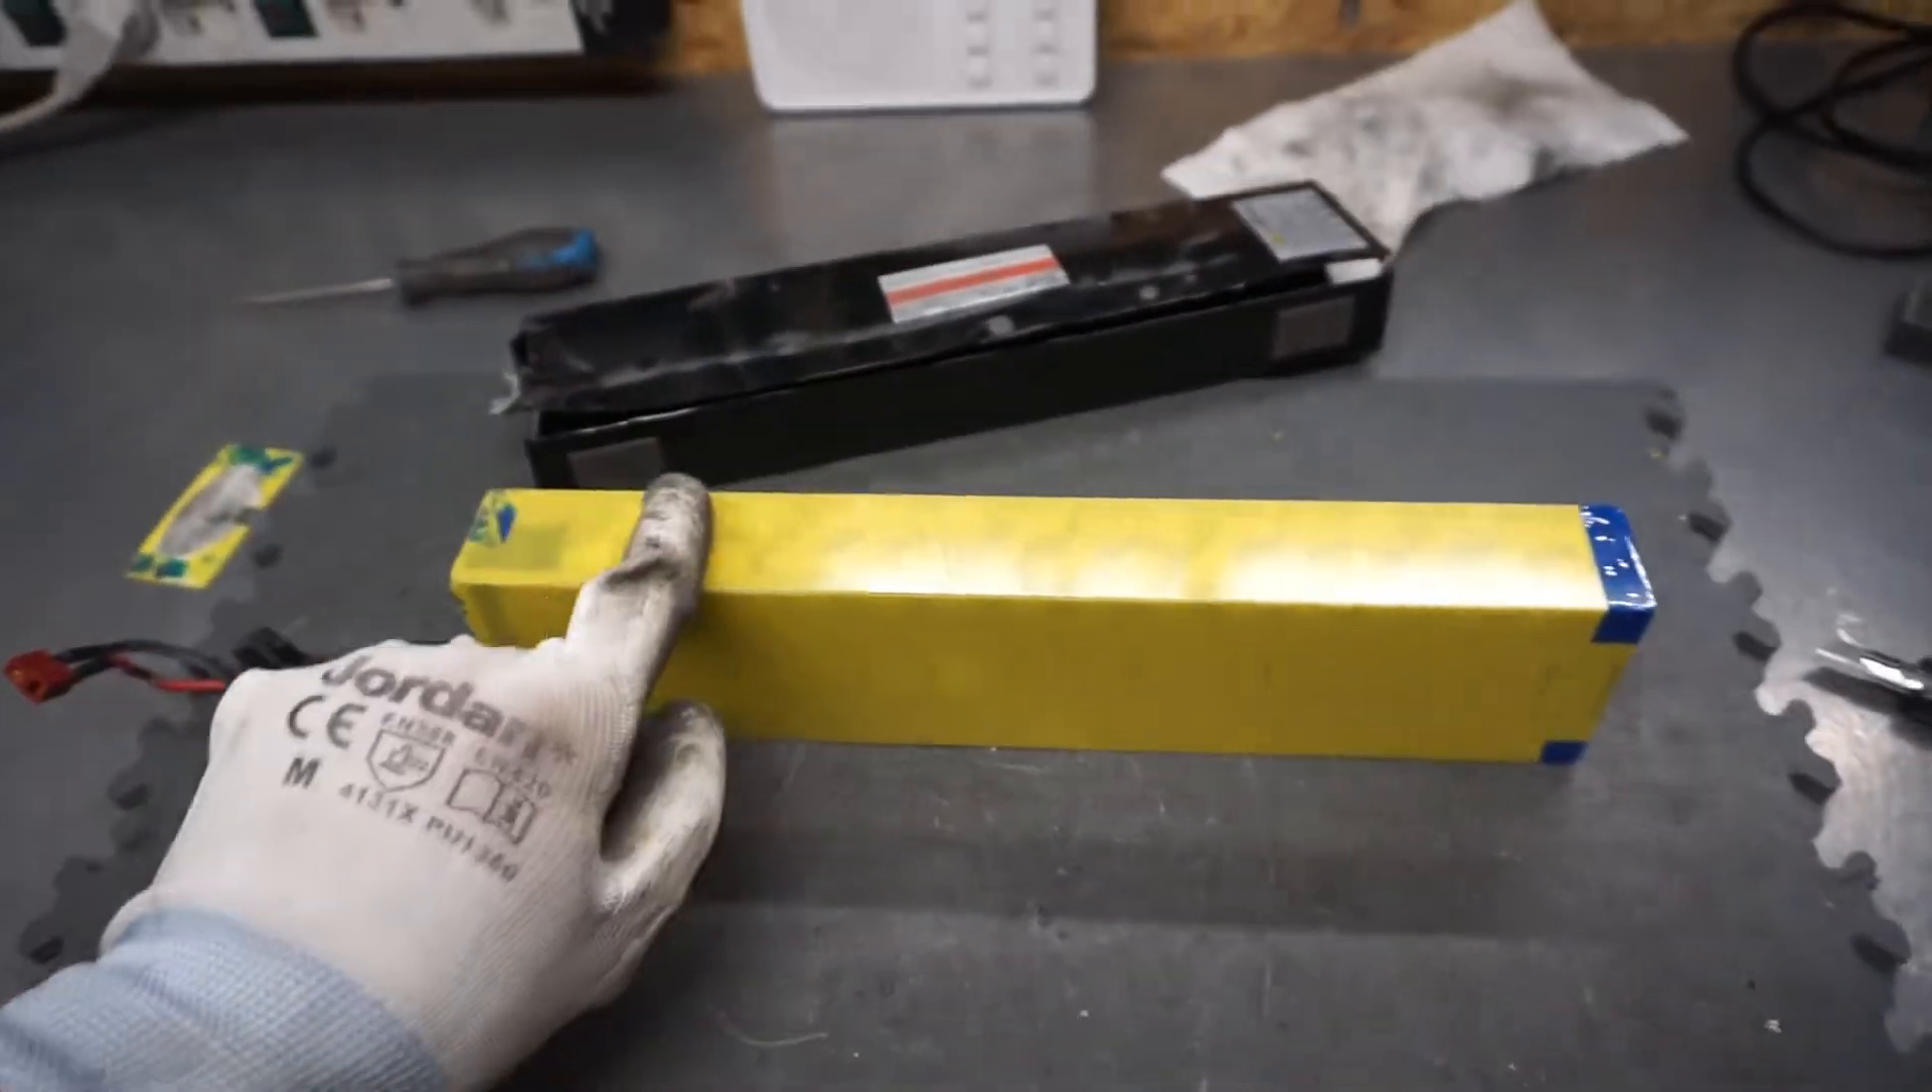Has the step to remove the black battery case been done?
Yes.